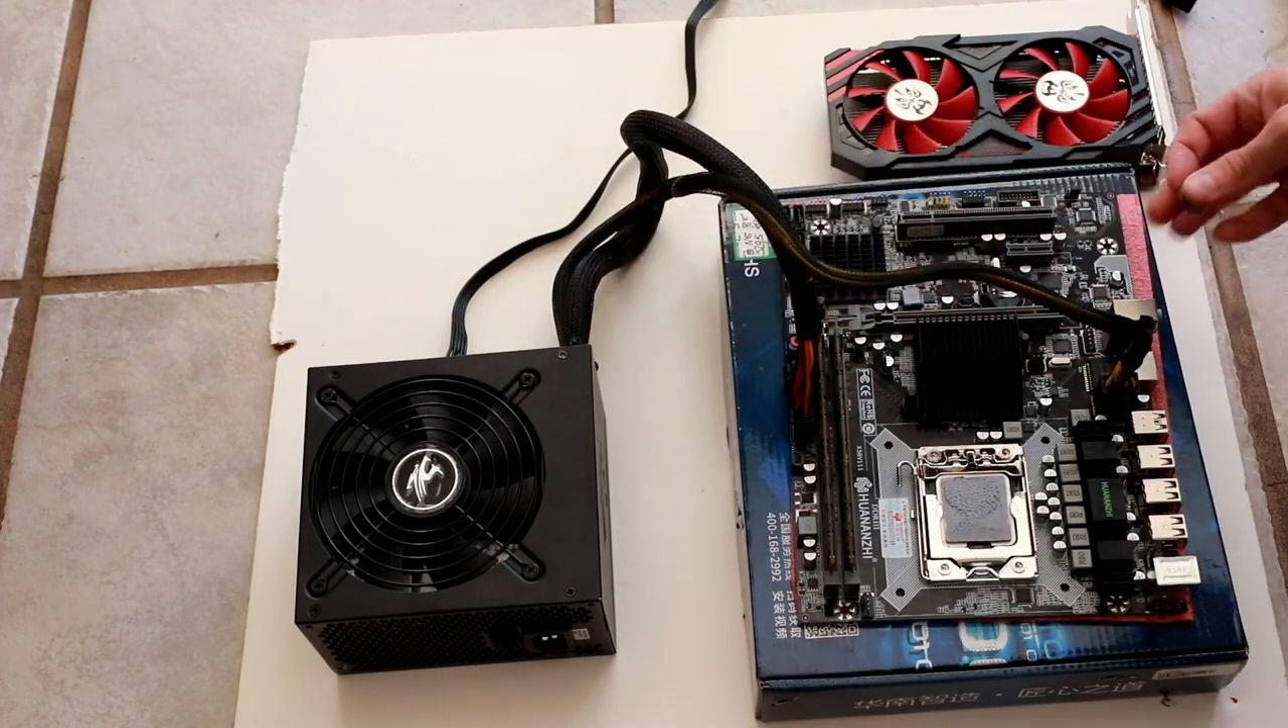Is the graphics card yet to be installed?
Yes.